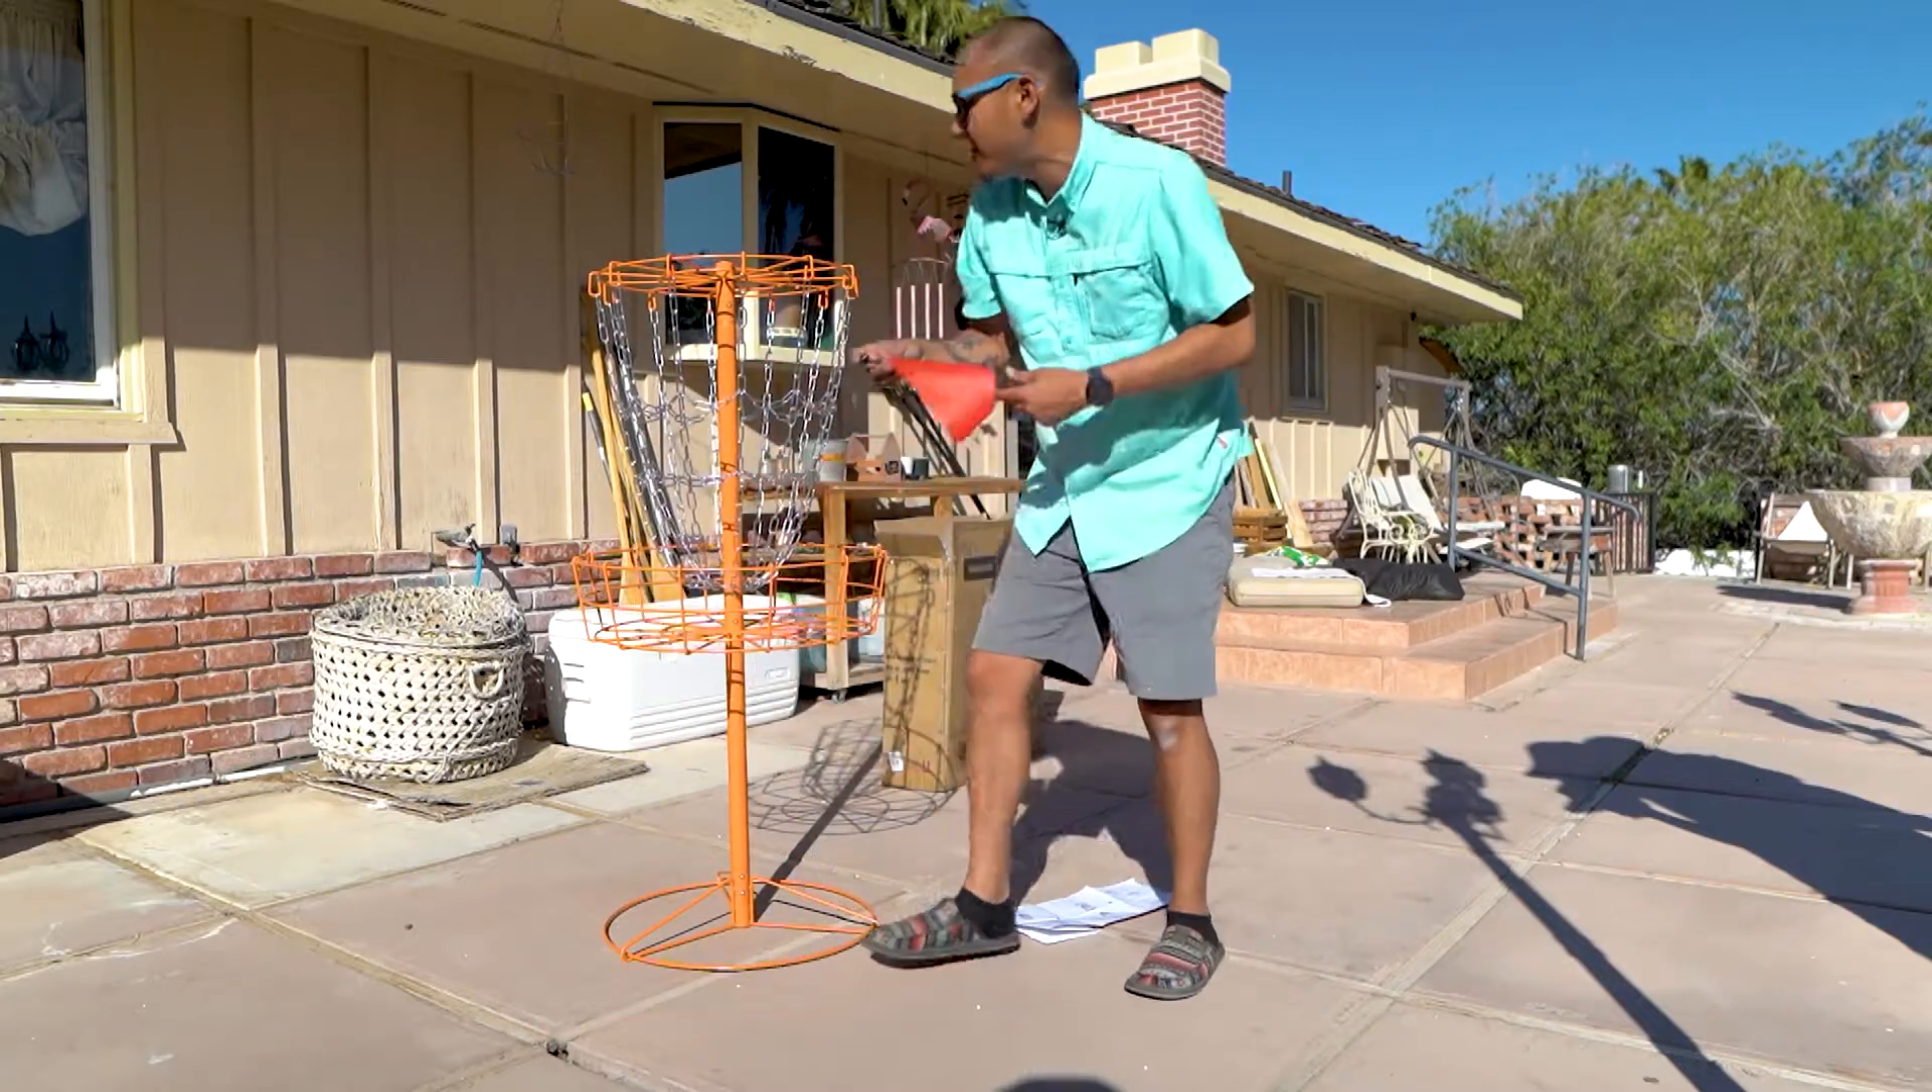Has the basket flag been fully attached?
No.